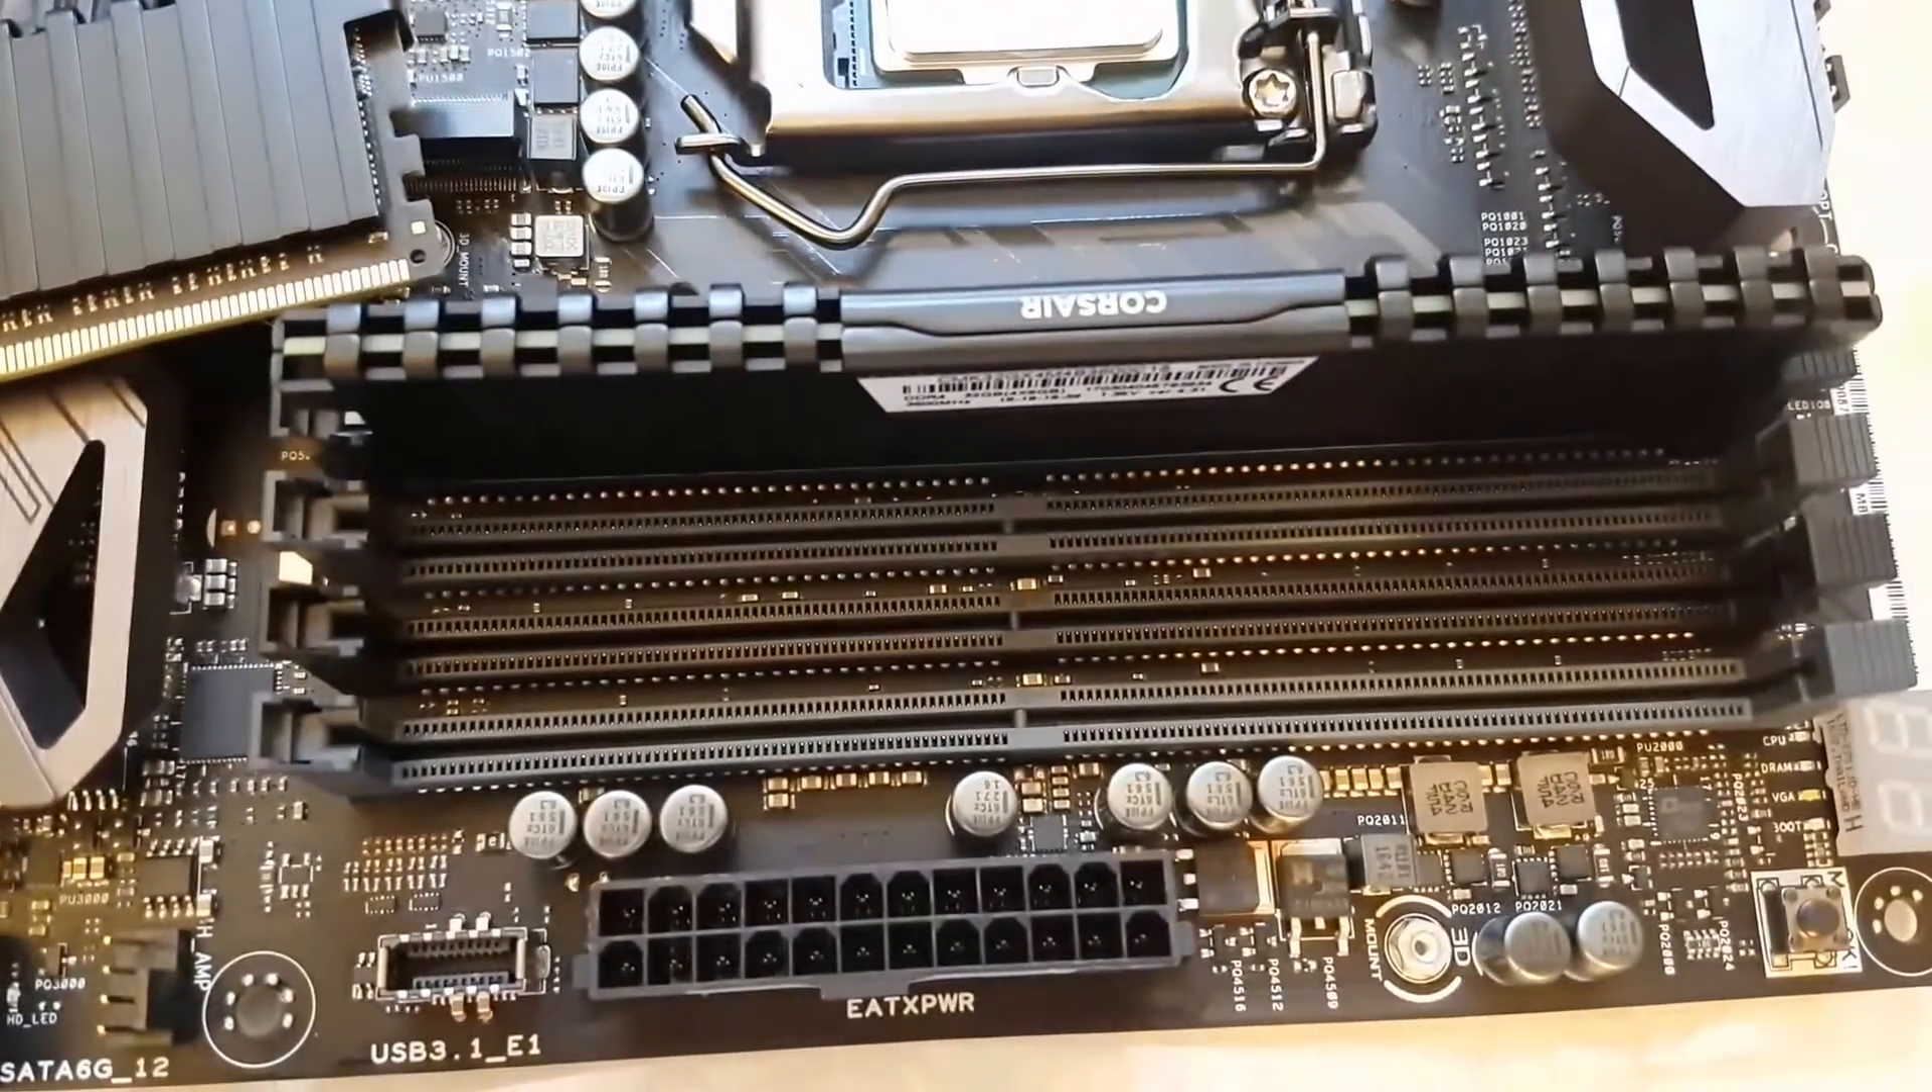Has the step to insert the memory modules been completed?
No.